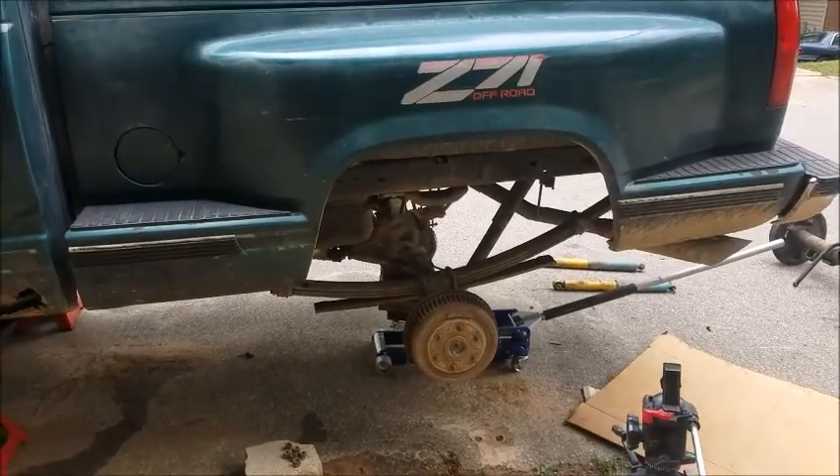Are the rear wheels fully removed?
Yes.